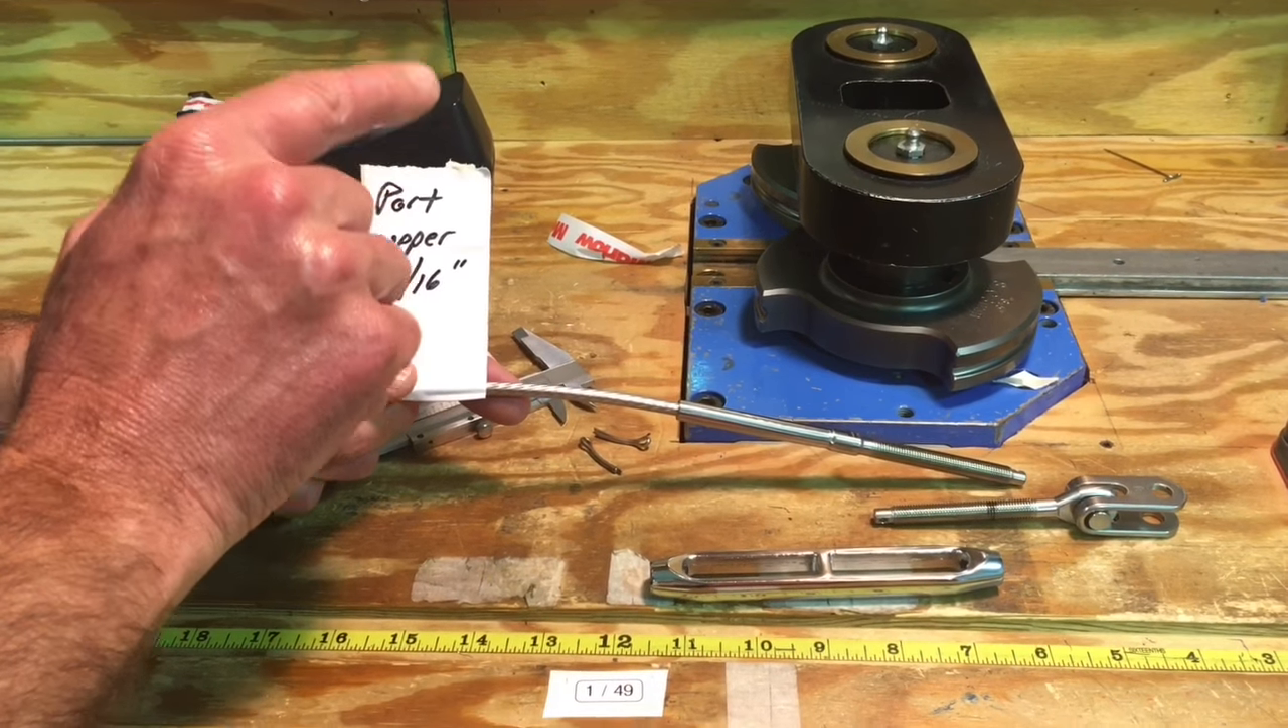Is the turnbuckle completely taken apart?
Yes.